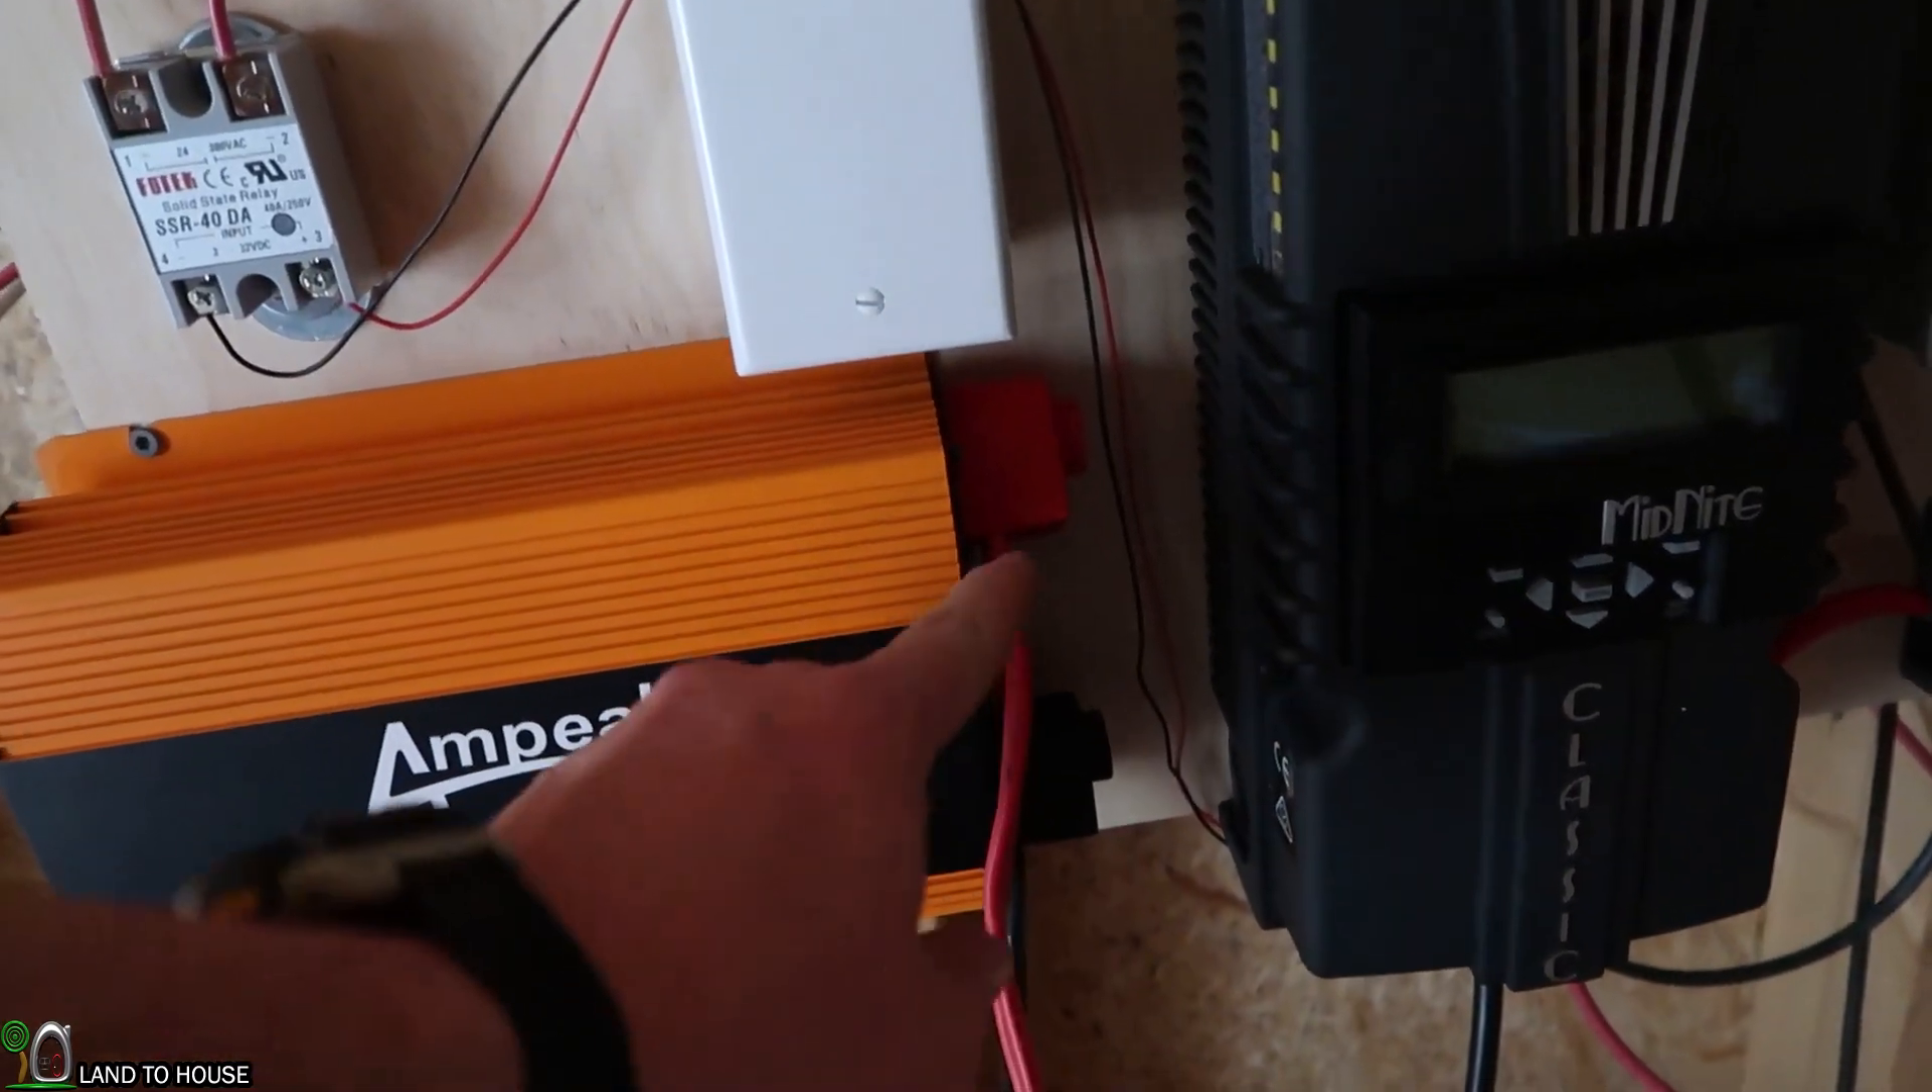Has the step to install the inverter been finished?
Yes.